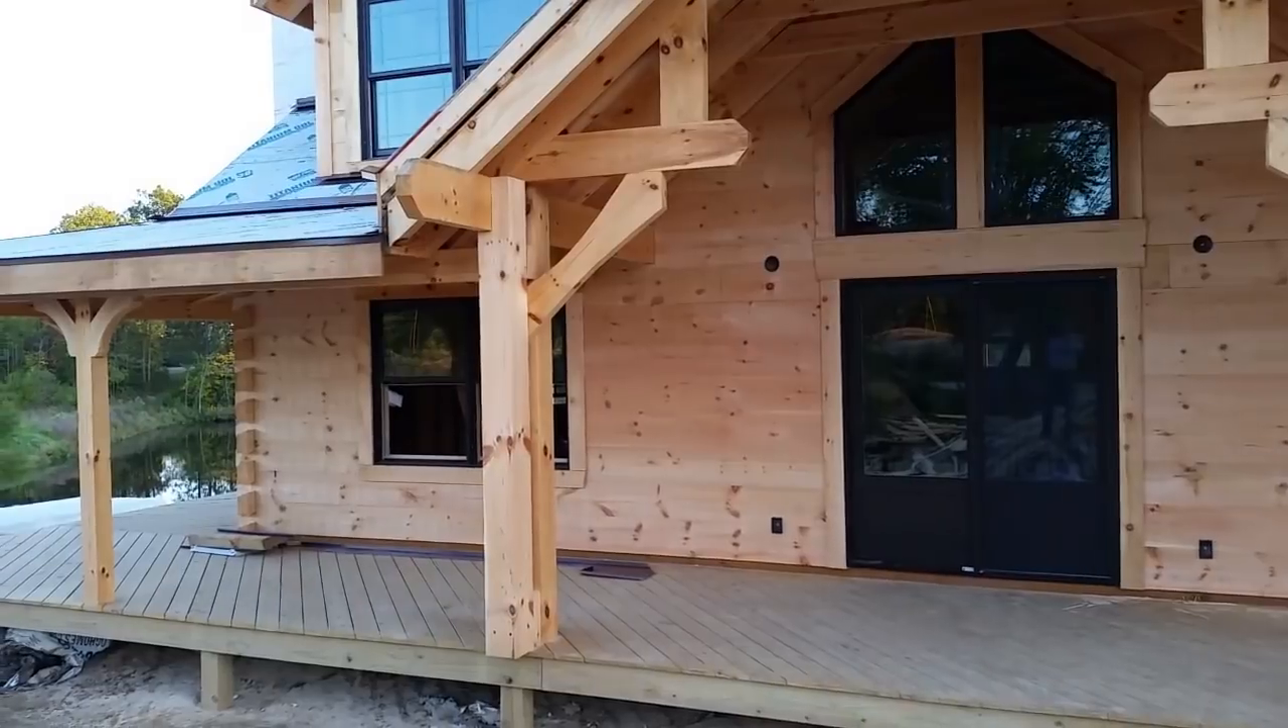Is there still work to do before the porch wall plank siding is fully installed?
No.